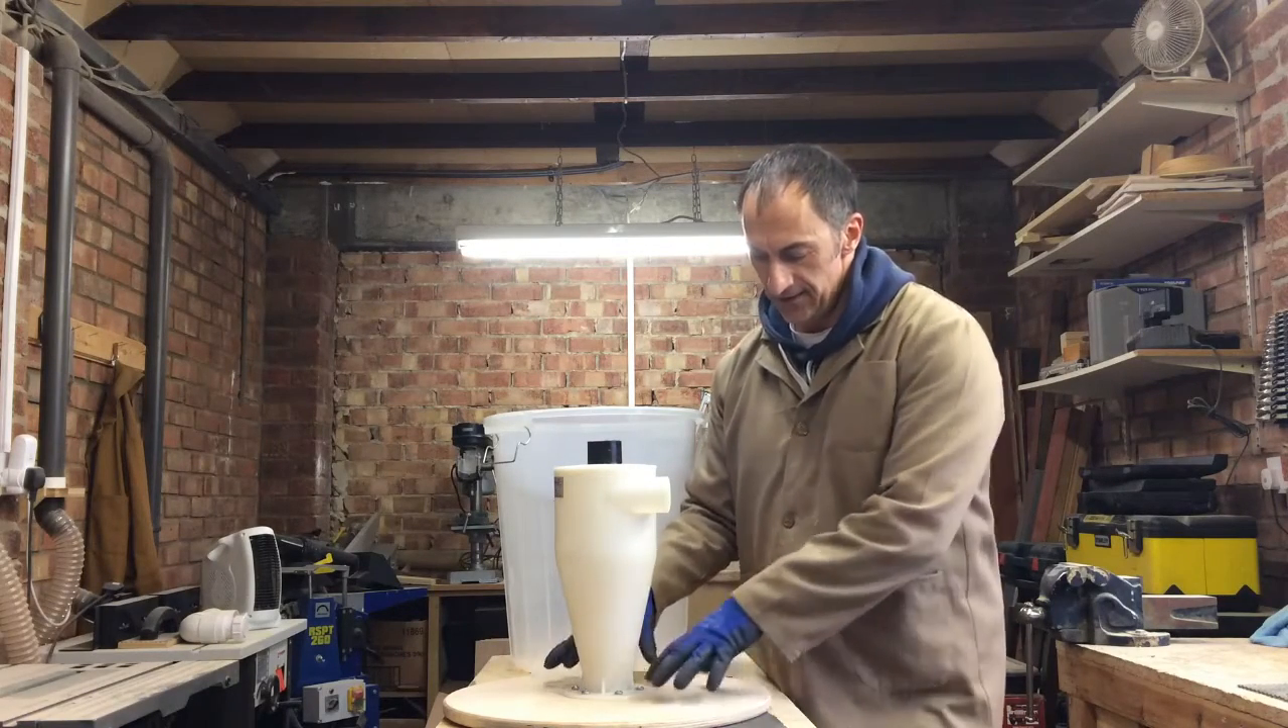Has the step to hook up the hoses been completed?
No.